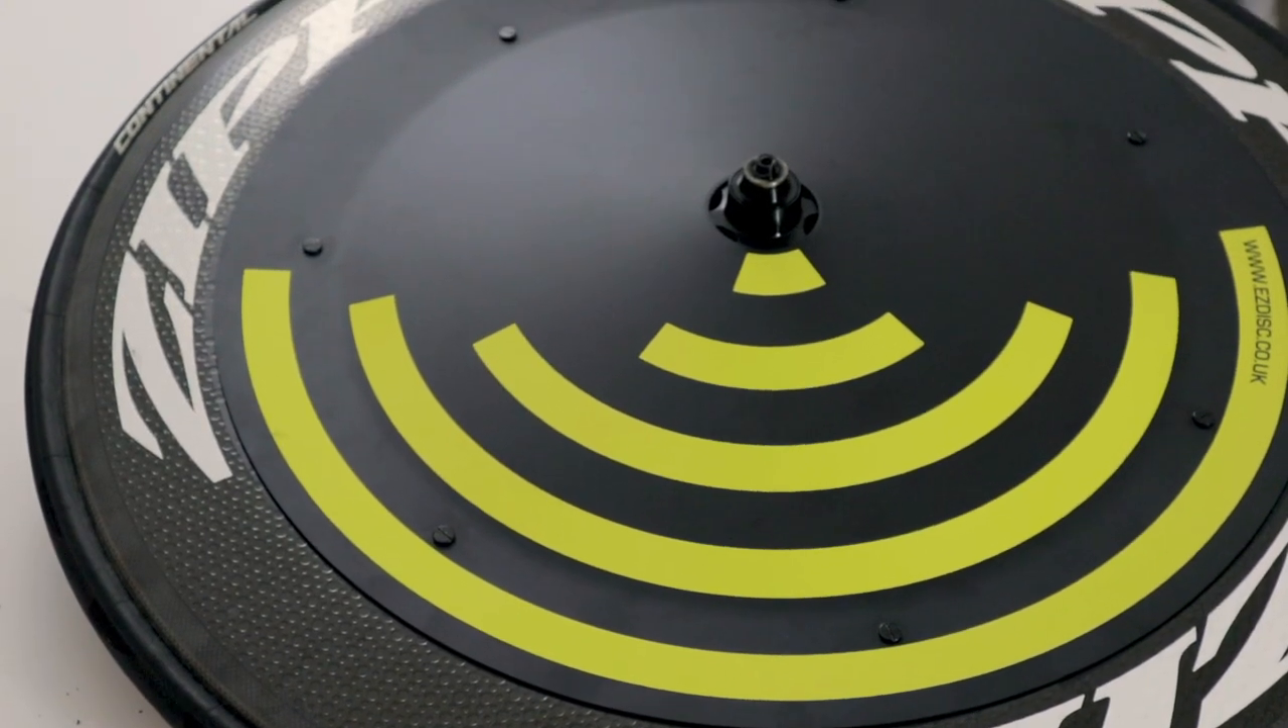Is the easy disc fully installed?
Yes.